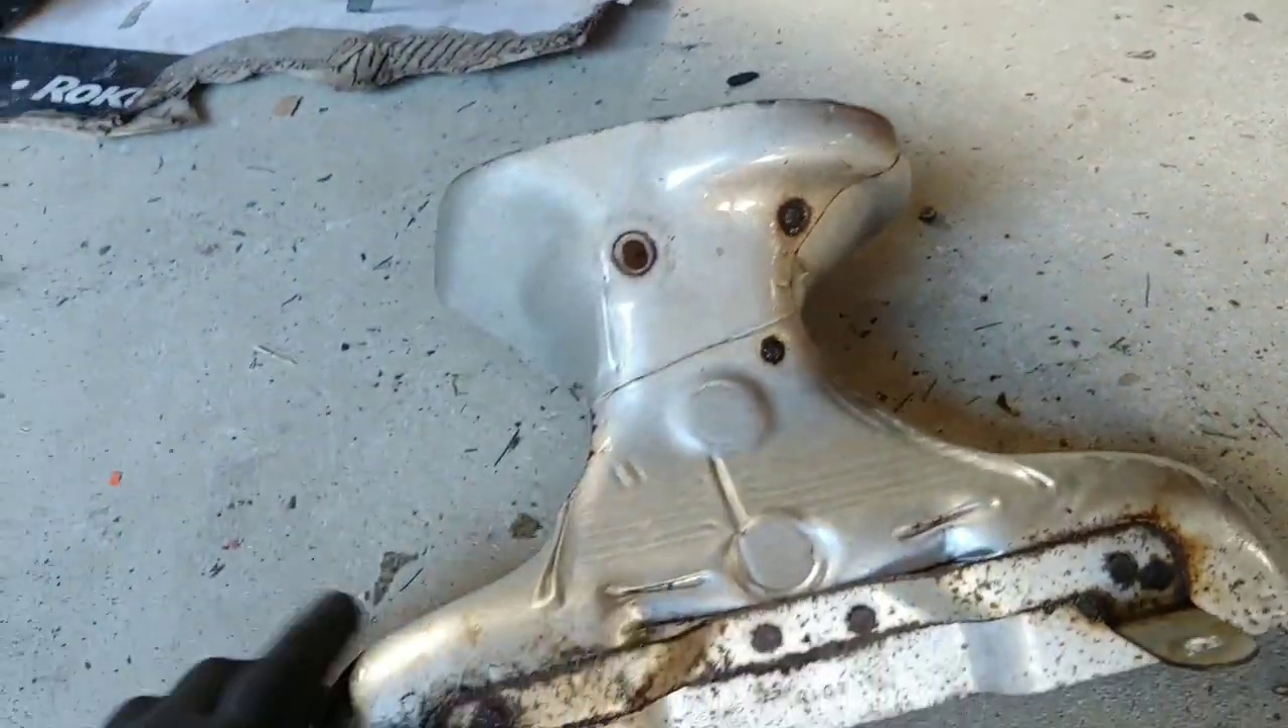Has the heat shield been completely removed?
Yes.